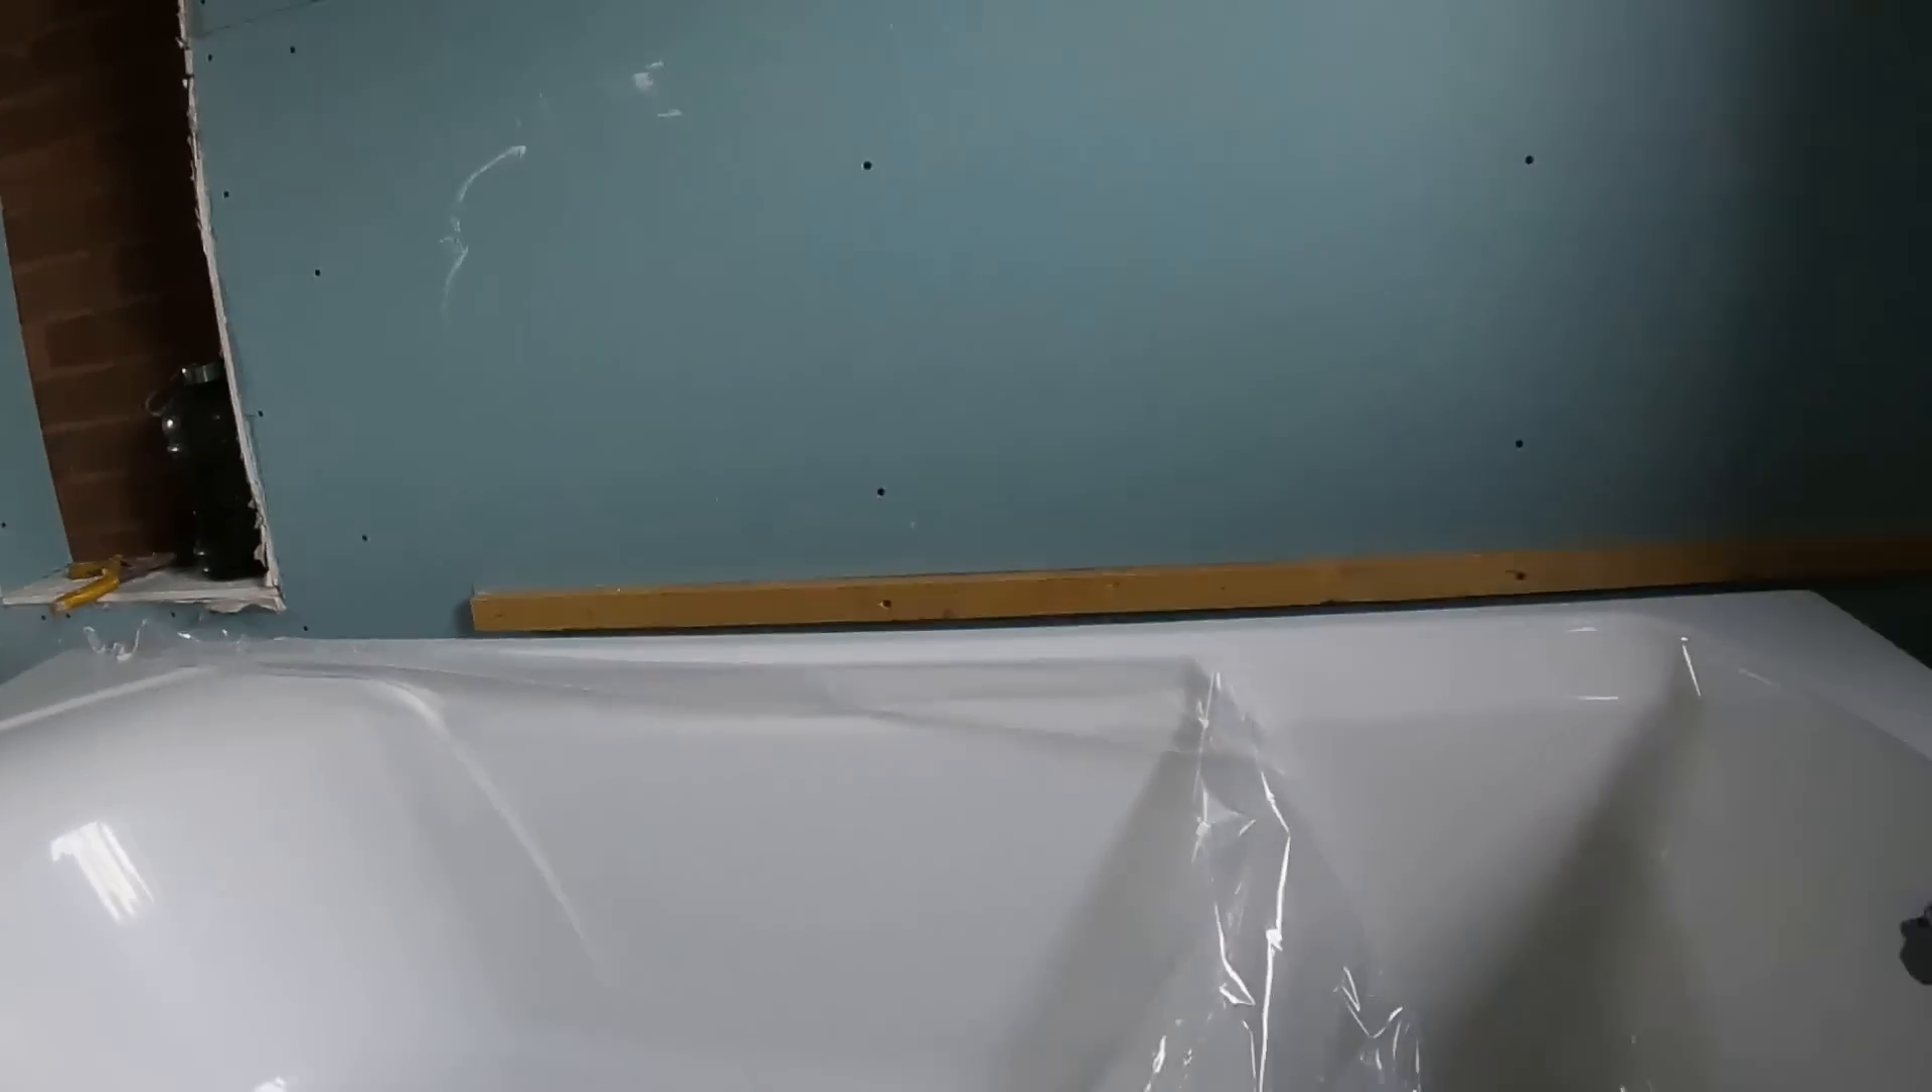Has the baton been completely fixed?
Yes.